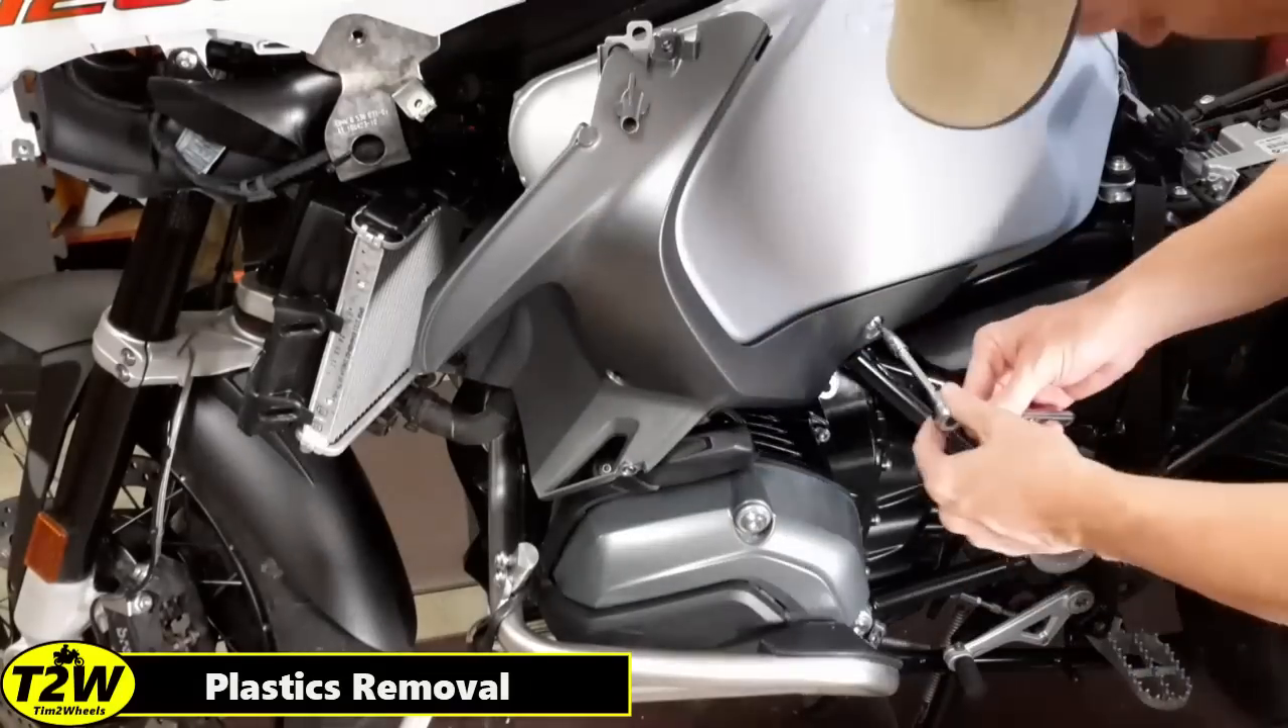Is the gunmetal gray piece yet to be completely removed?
Yes.